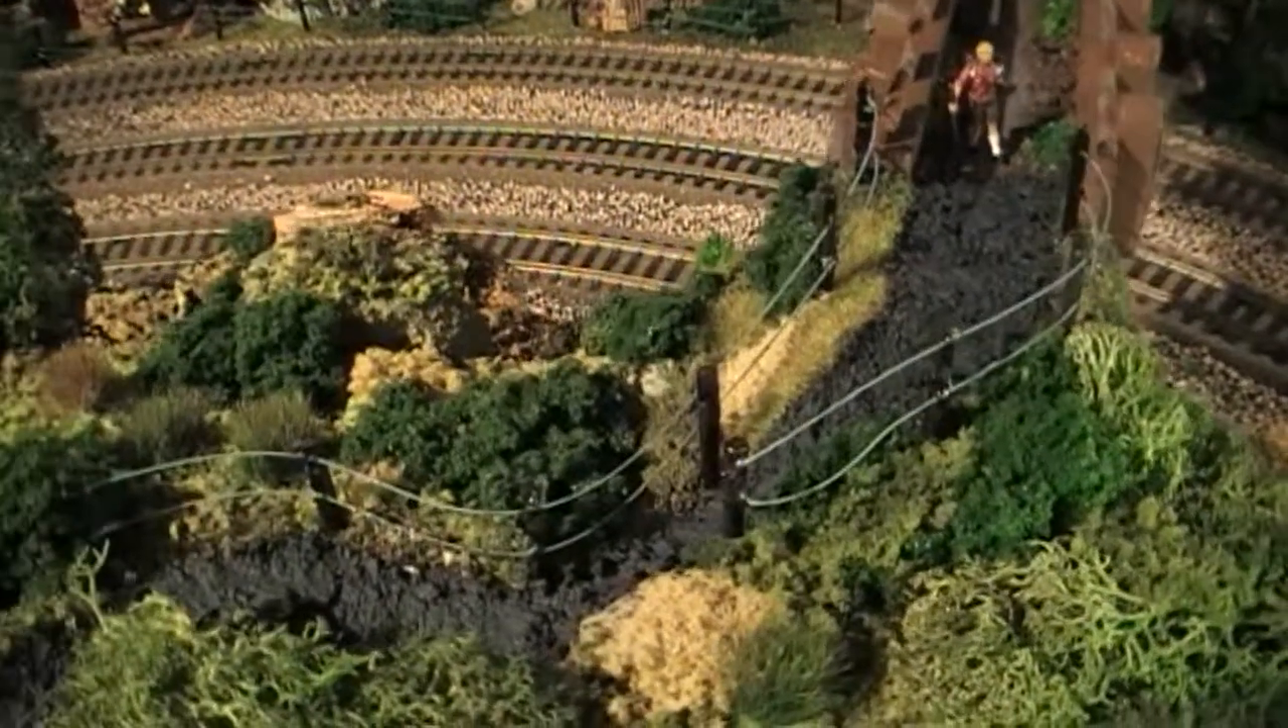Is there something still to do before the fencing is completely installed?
No.